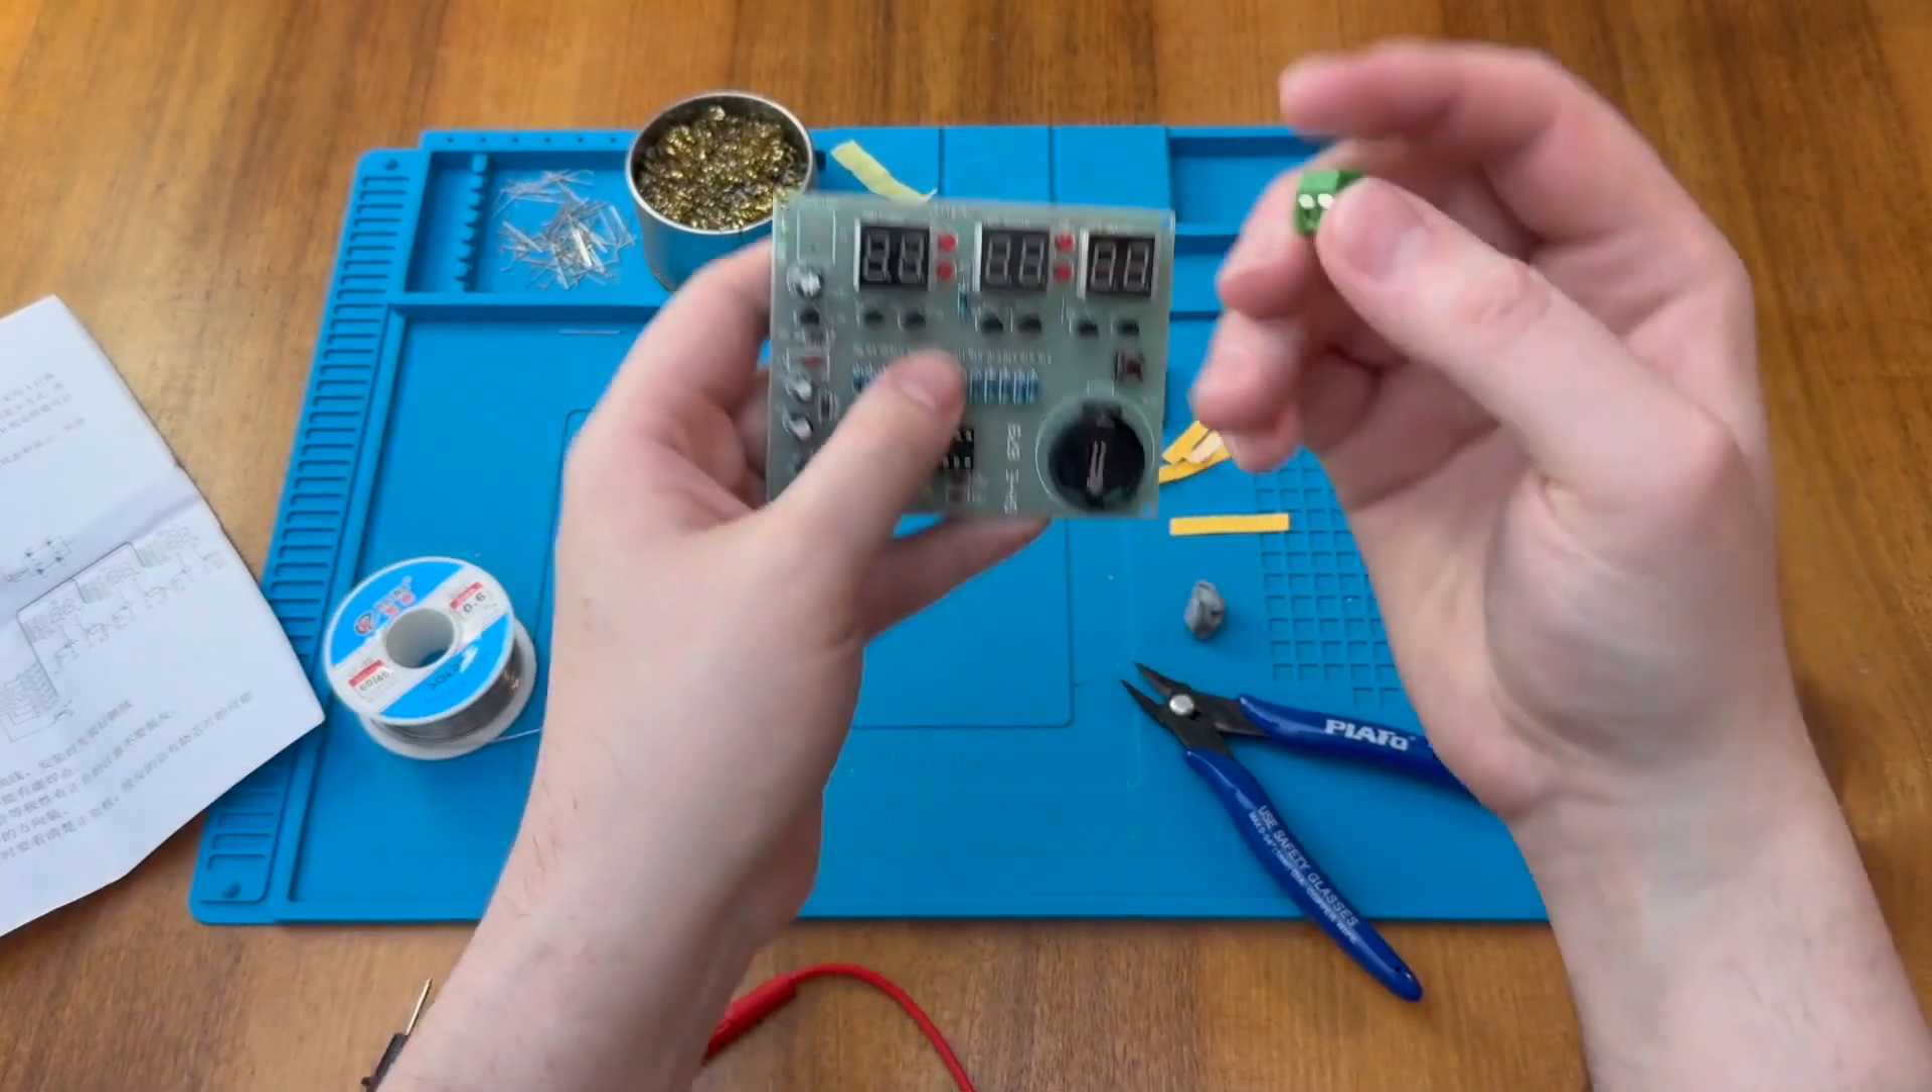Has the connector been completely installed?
No.